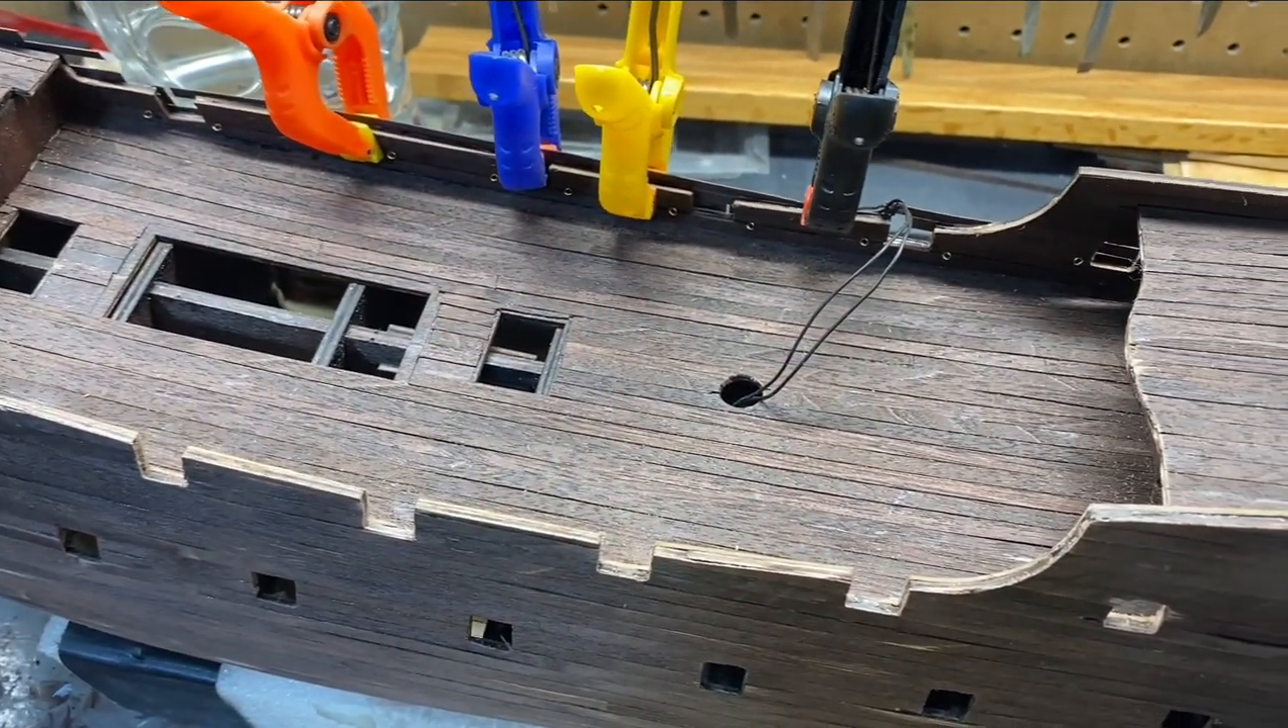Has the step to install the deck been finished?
Yes.